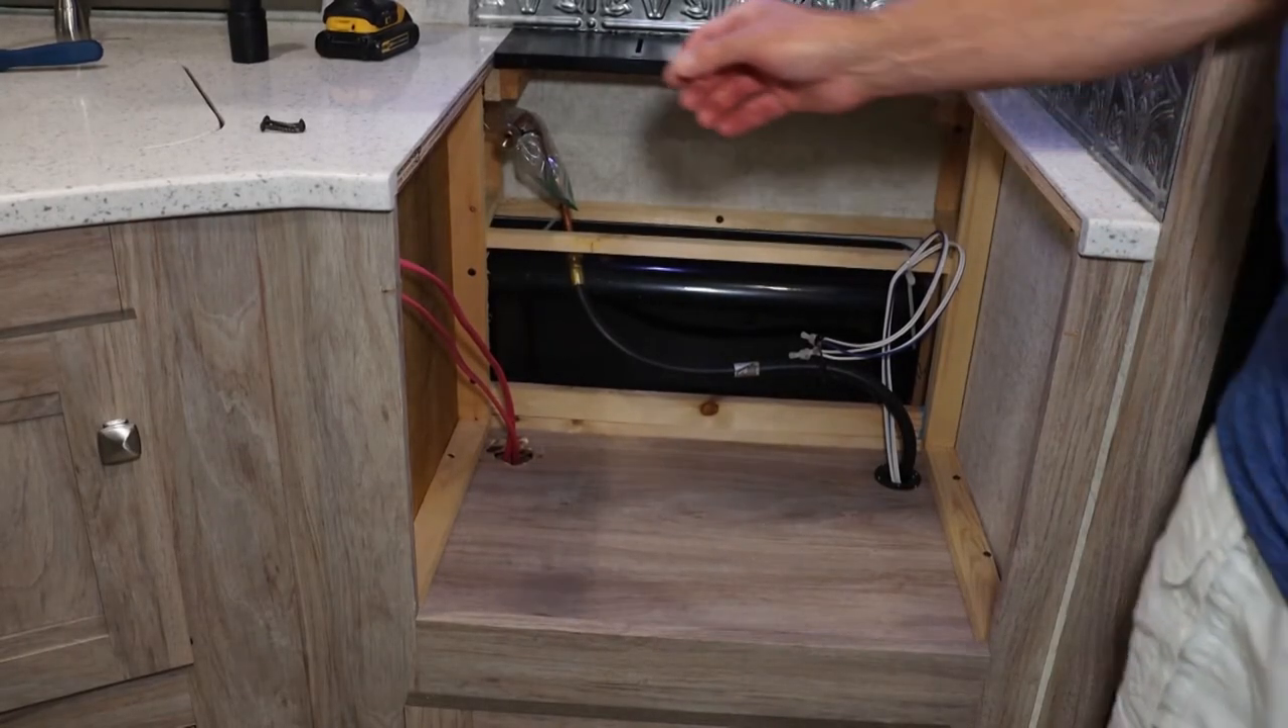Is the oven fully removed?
Yes.